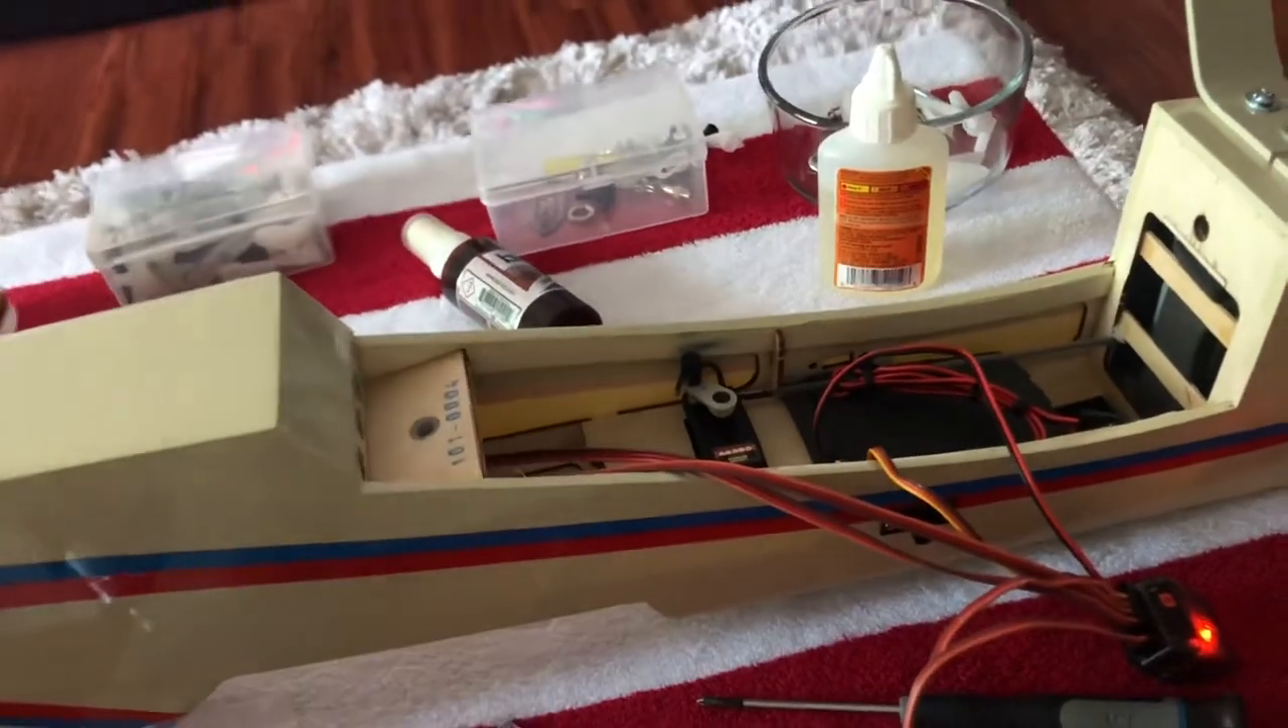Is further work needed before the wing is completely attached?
Yes.